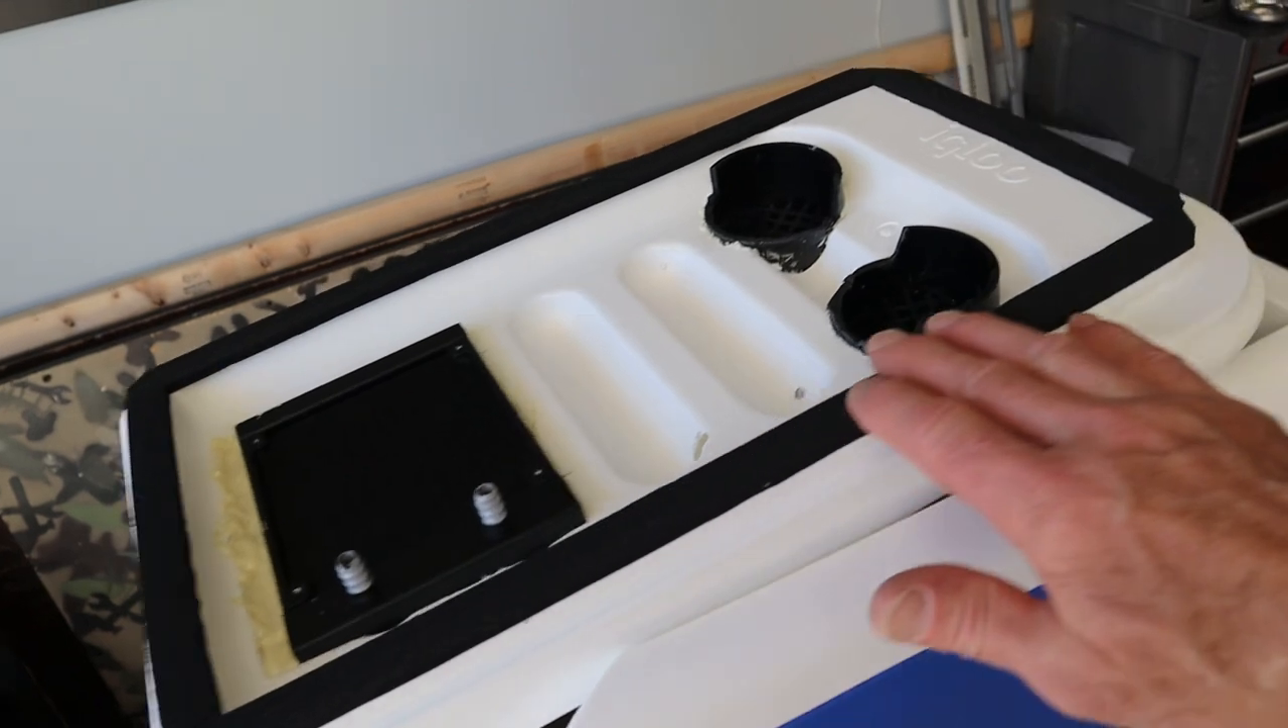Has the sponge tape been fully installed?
Yes.